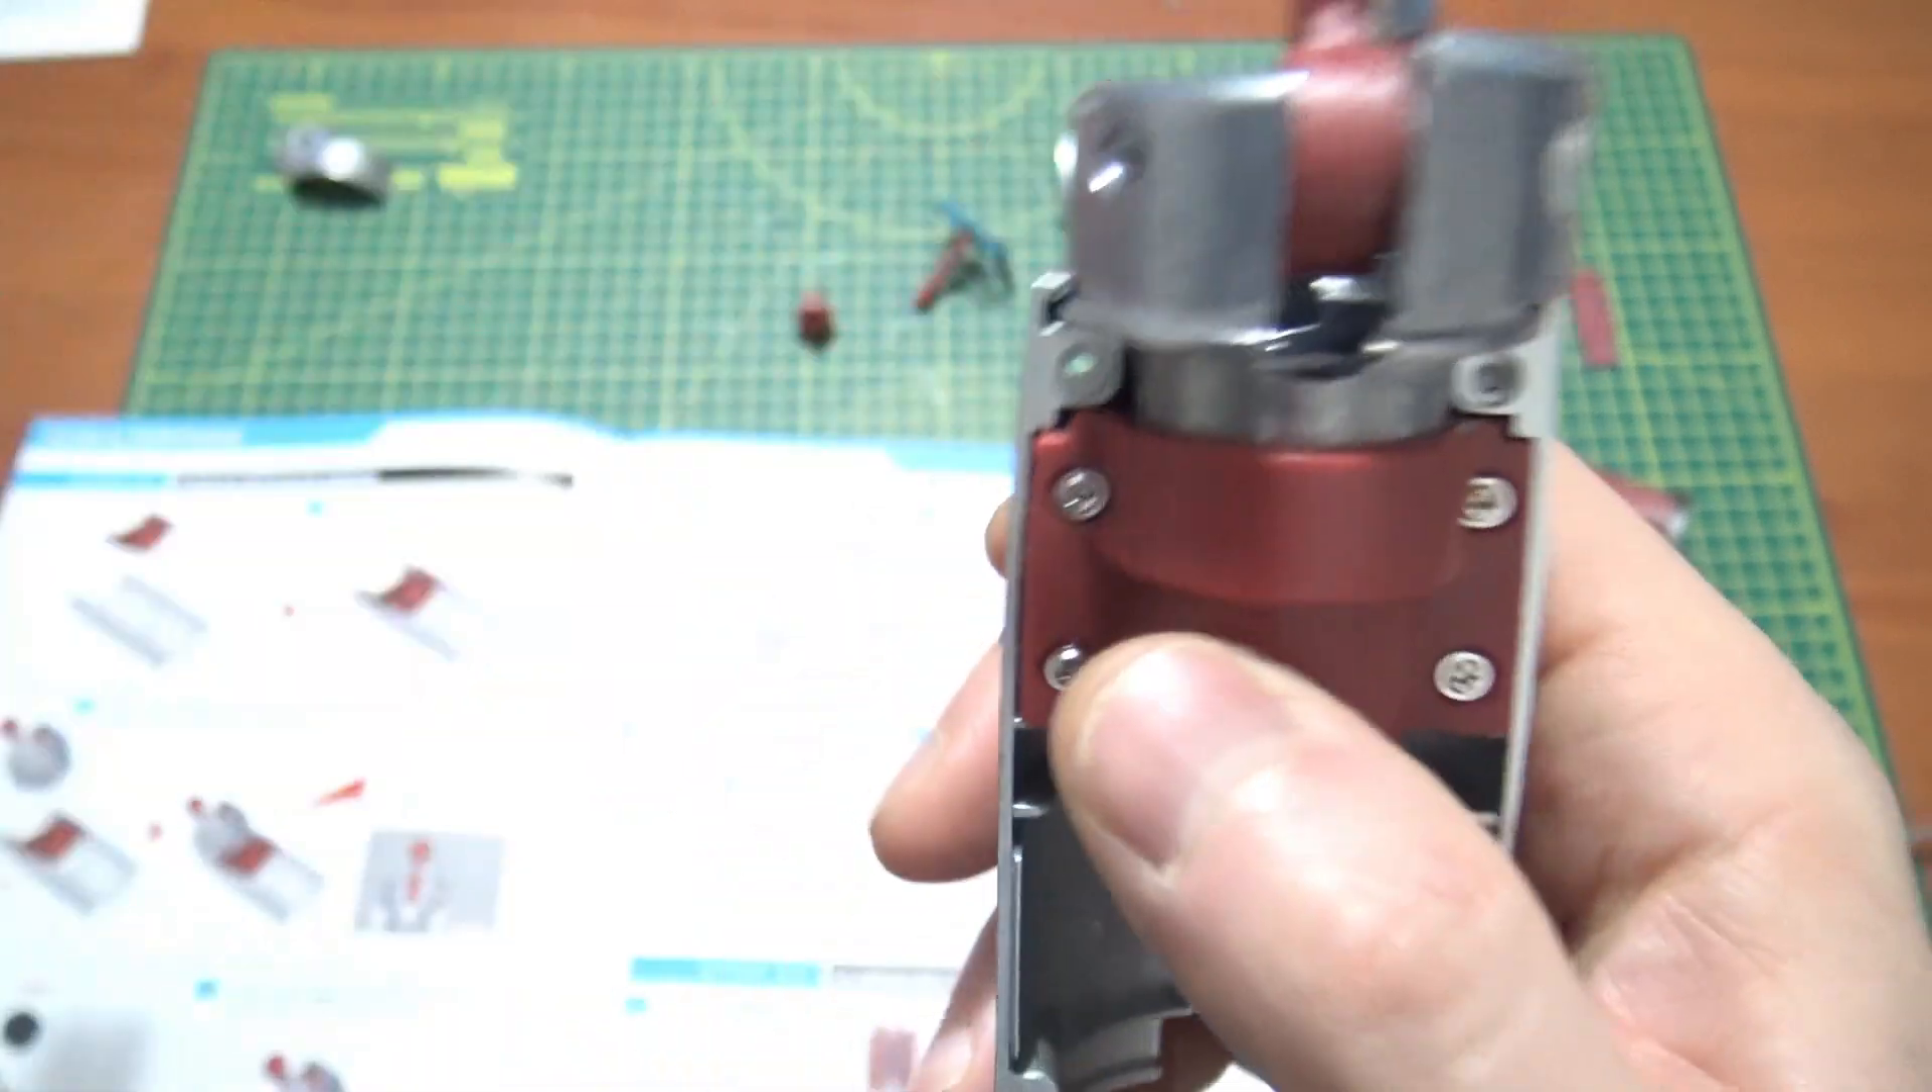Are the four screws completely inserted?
Yes.